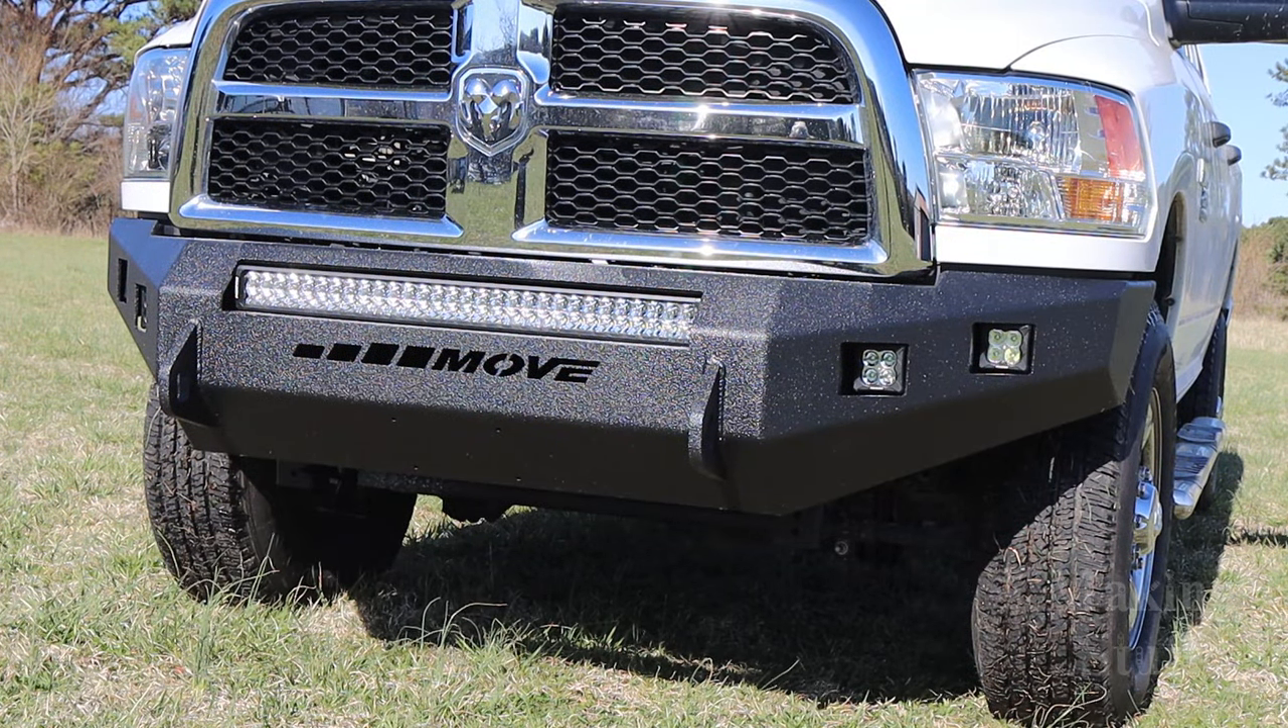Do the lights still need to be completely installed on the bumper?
No.